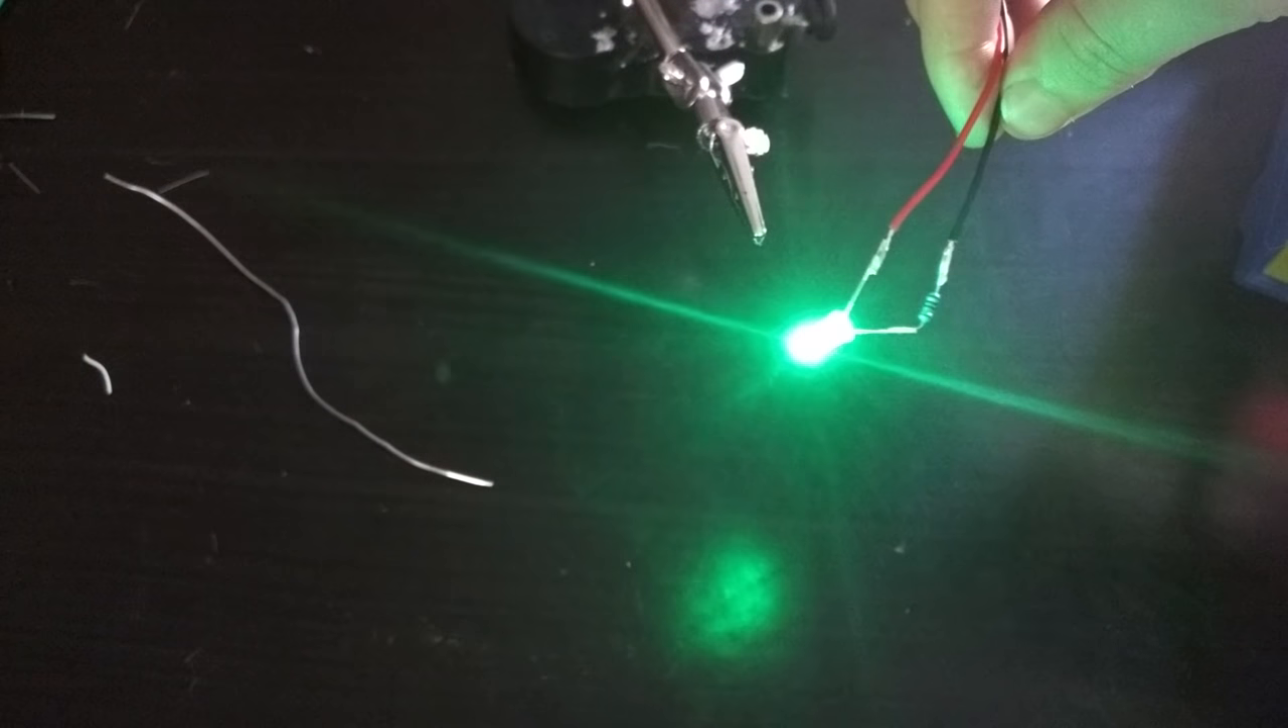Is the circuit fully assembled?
Yes.